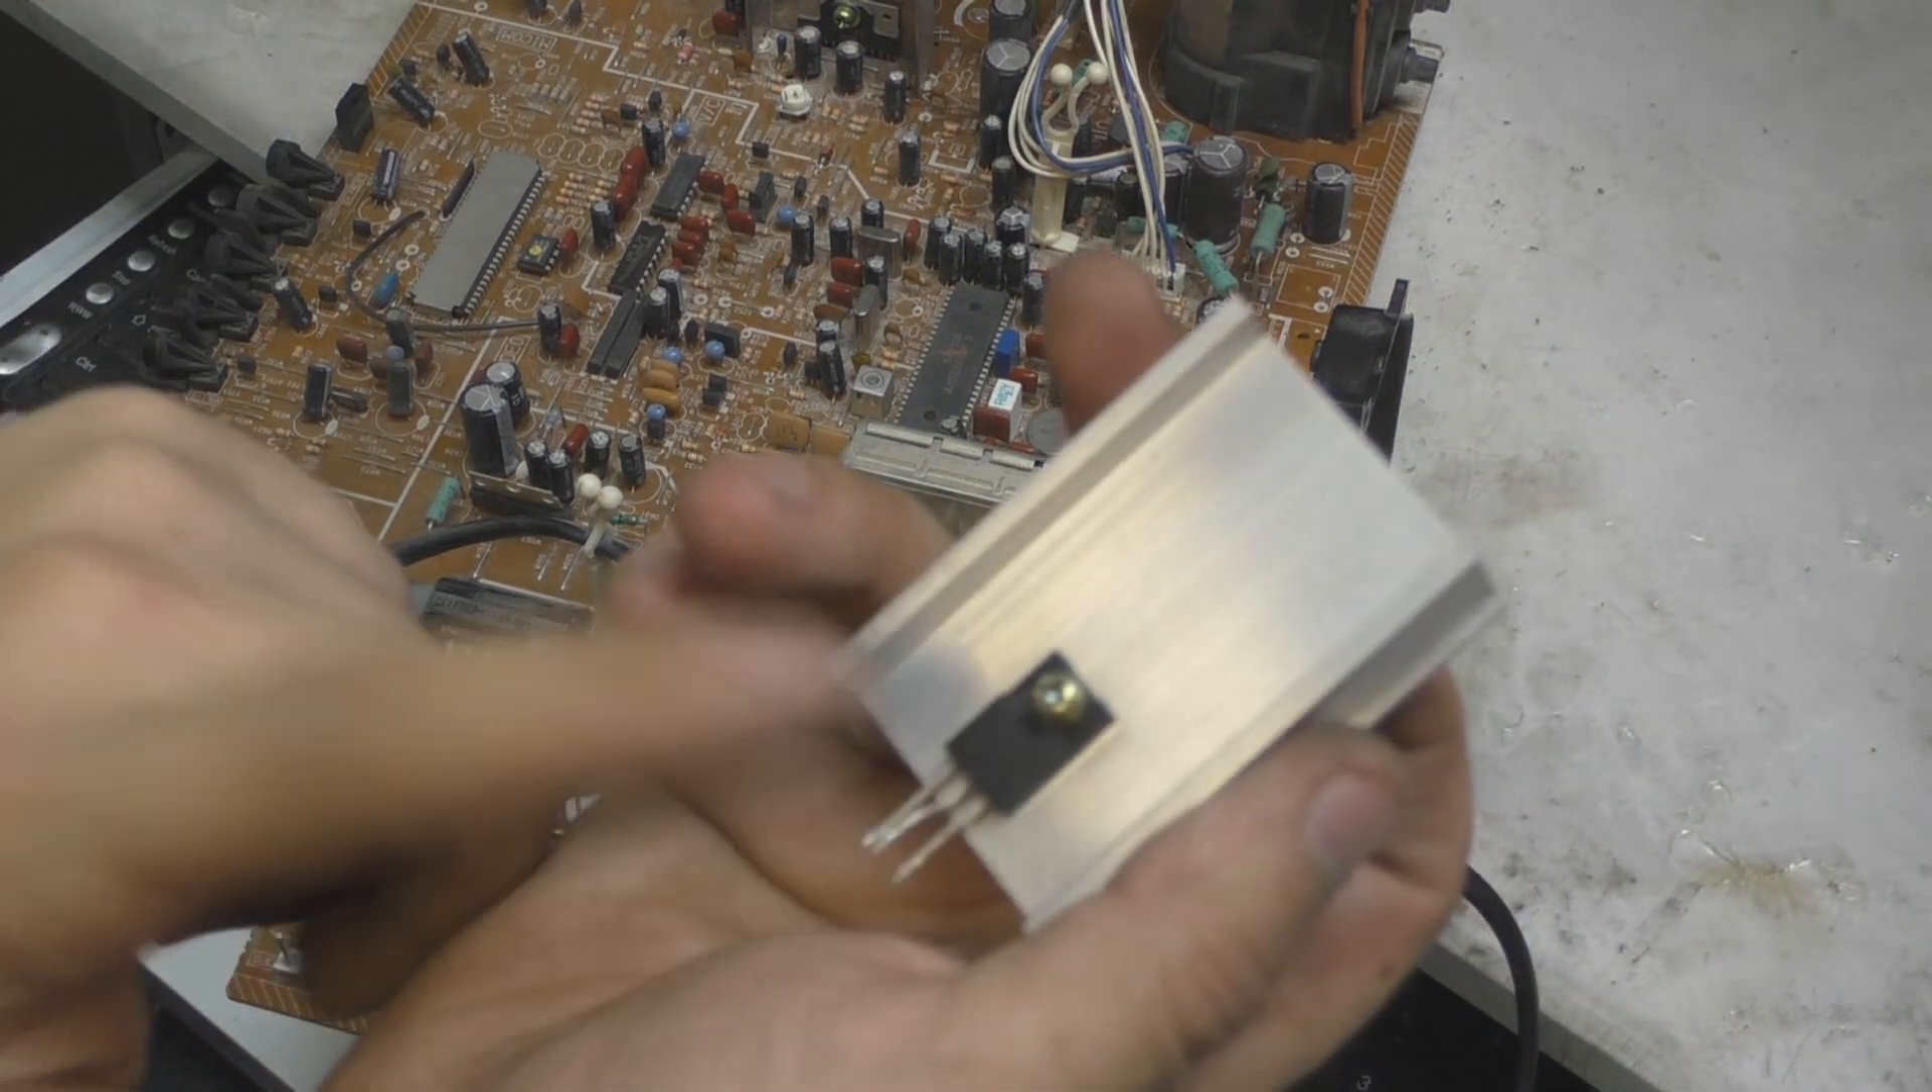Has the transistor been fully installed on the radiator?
Yes.